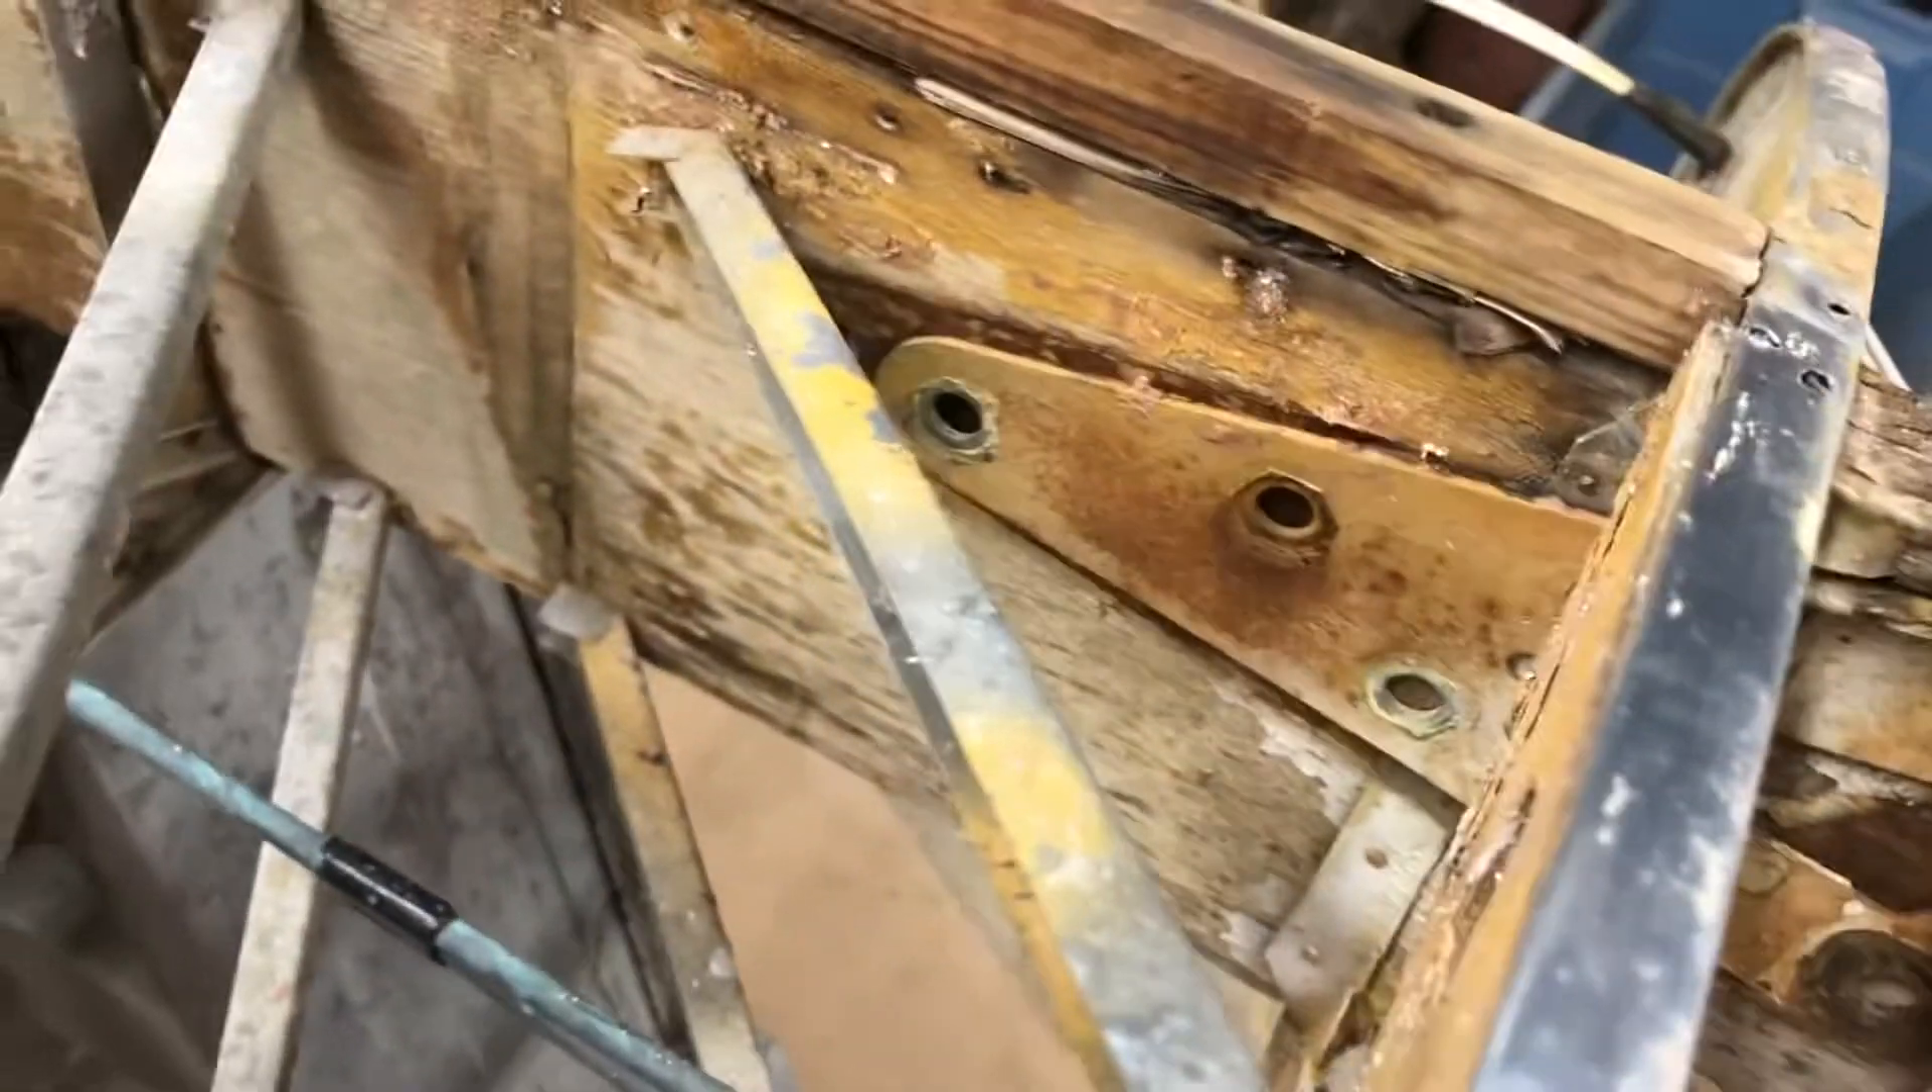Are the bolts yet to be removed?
No.